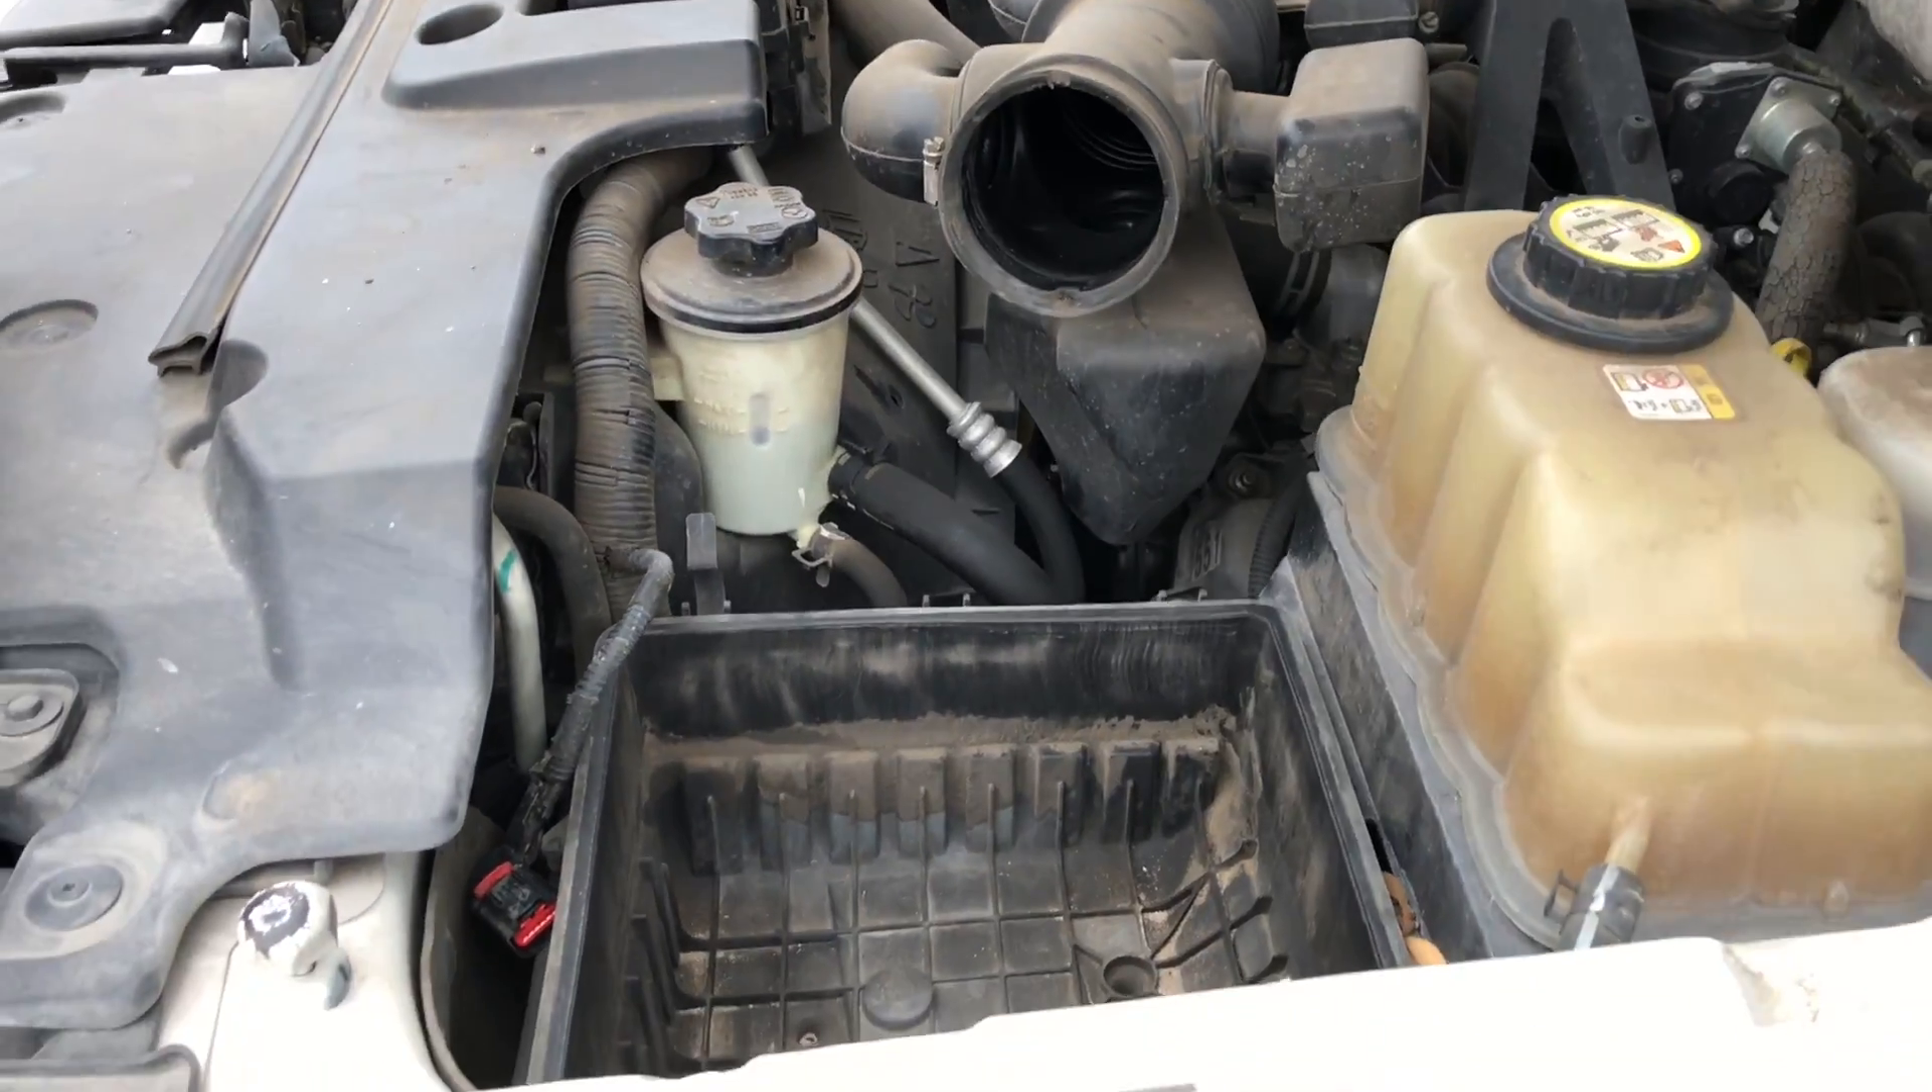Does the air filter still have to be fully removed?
No.